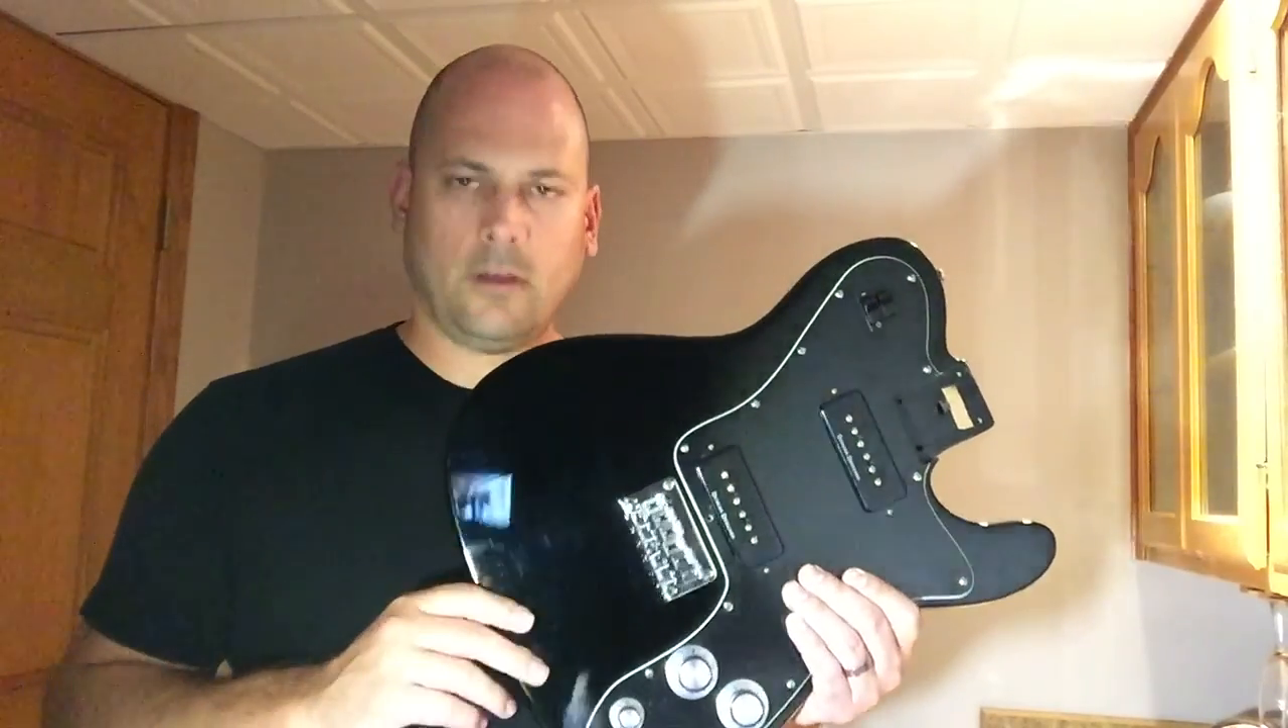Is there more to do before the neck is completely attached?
Yes.